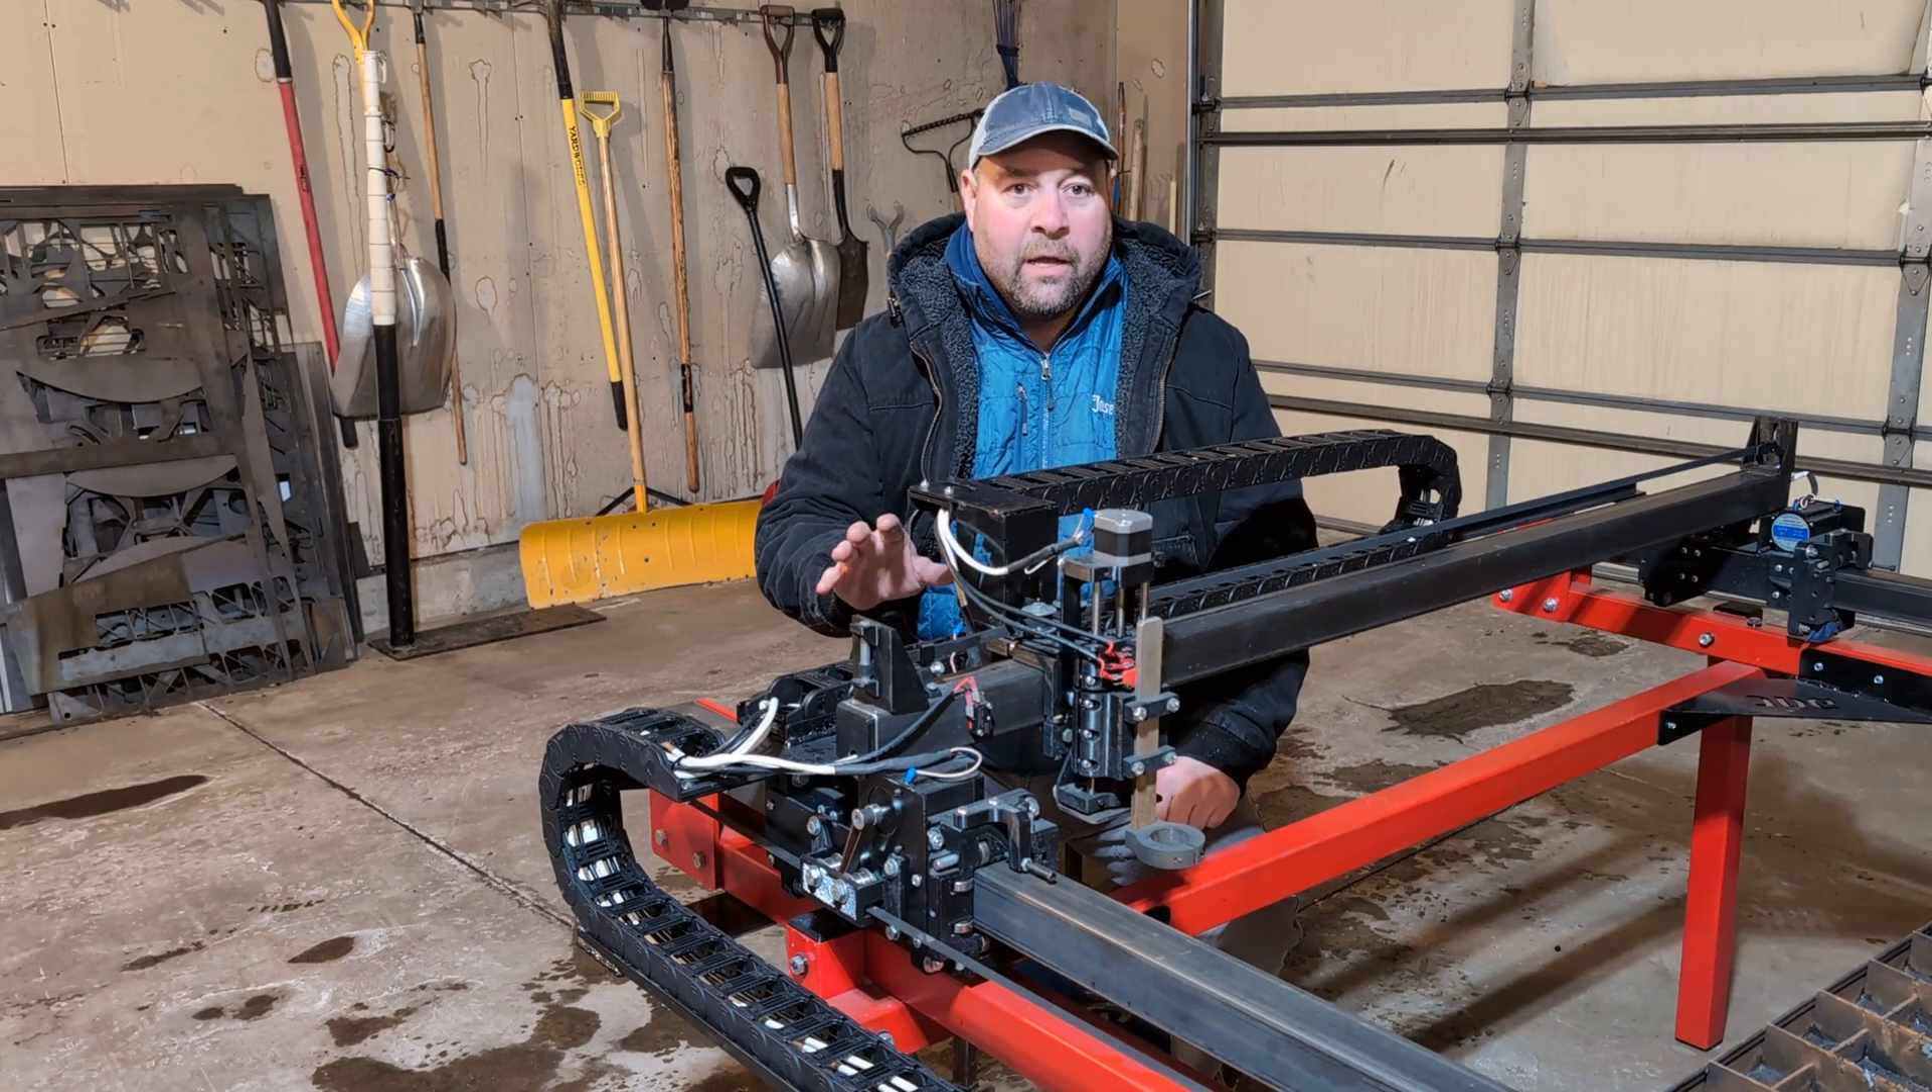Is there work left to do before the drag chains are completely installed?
No.